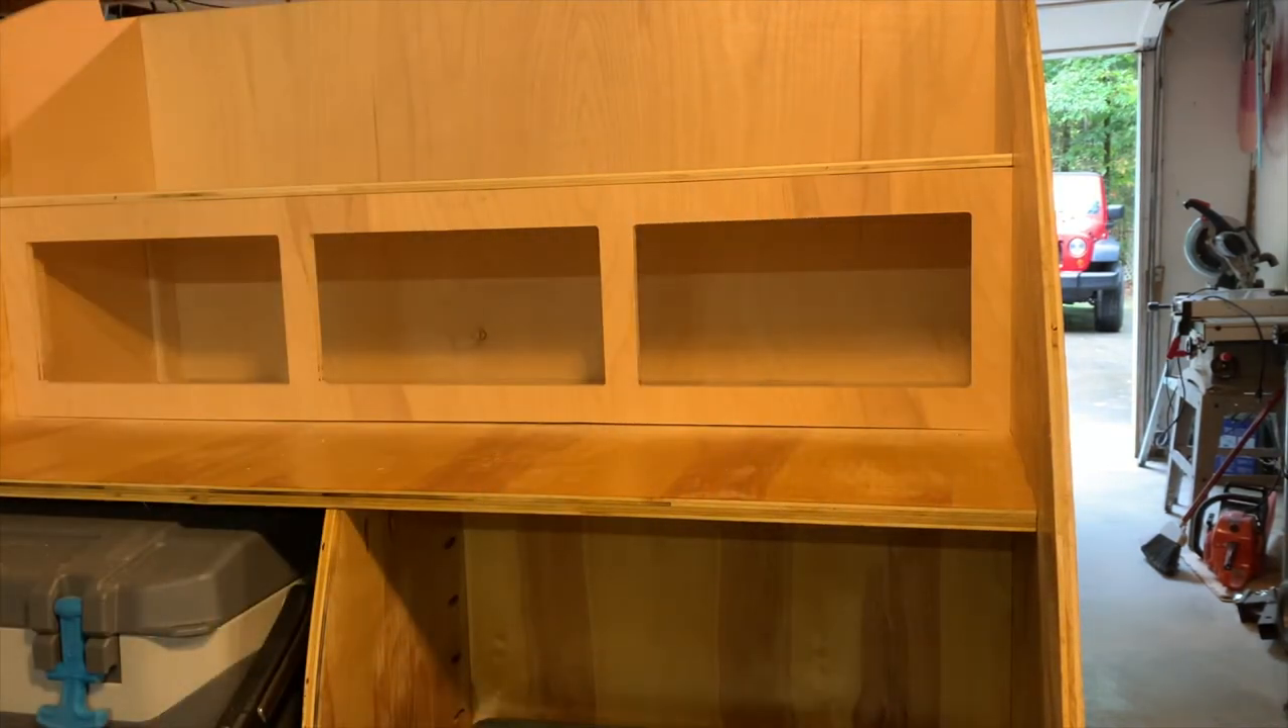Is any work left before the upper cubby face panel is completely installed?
No.